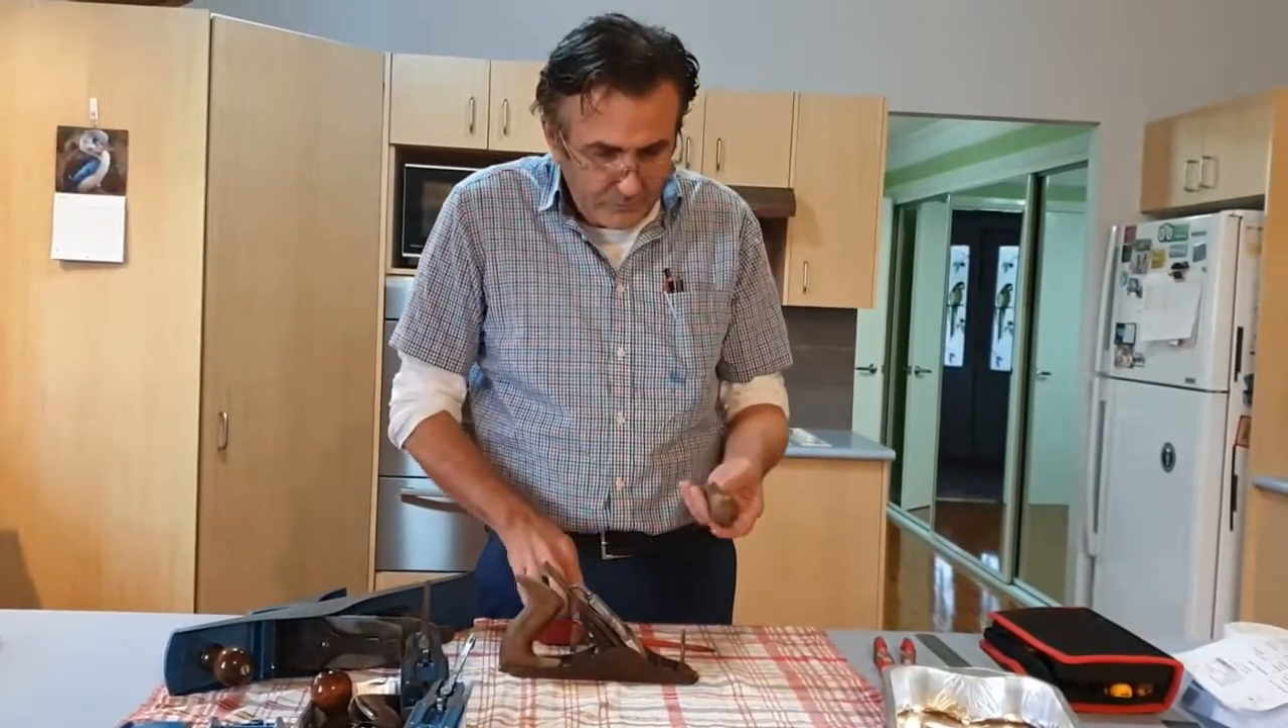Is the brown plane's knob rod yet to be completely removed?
Yes.